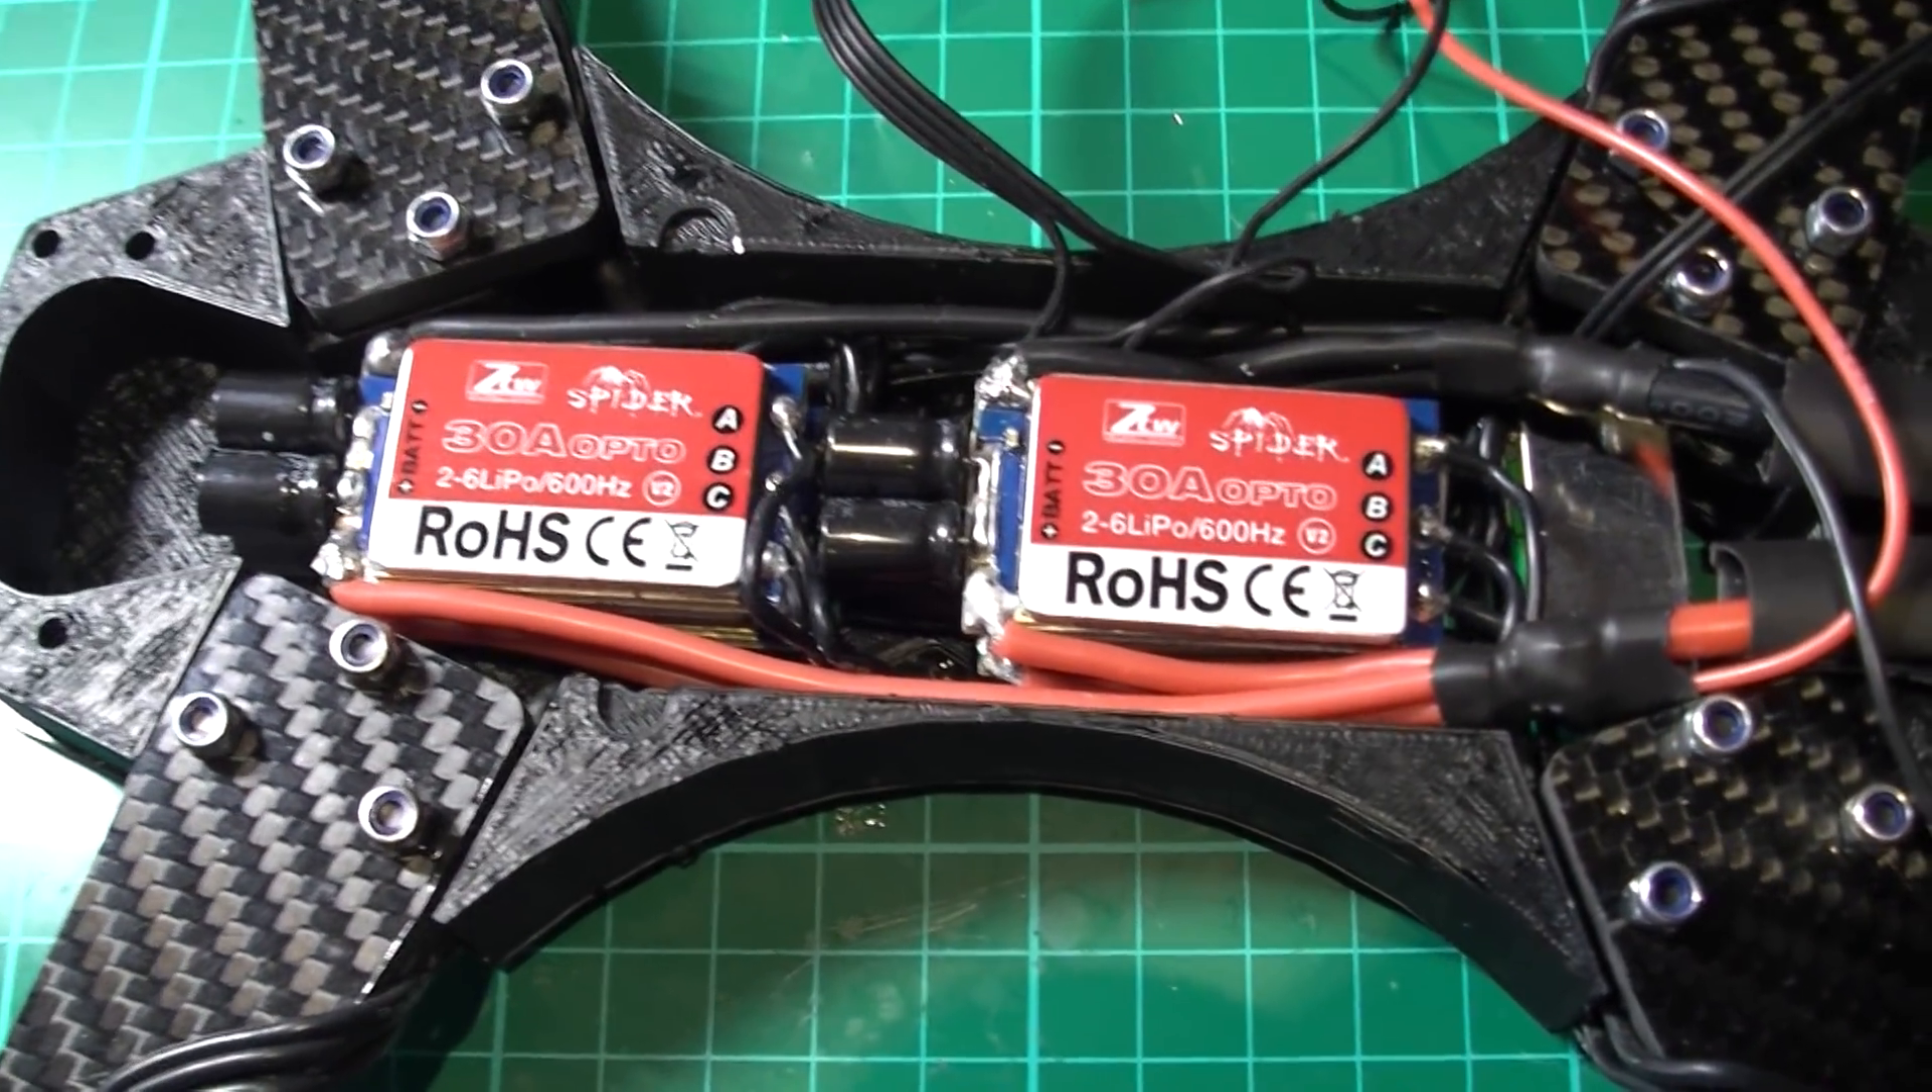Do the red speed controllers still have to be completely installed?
No.